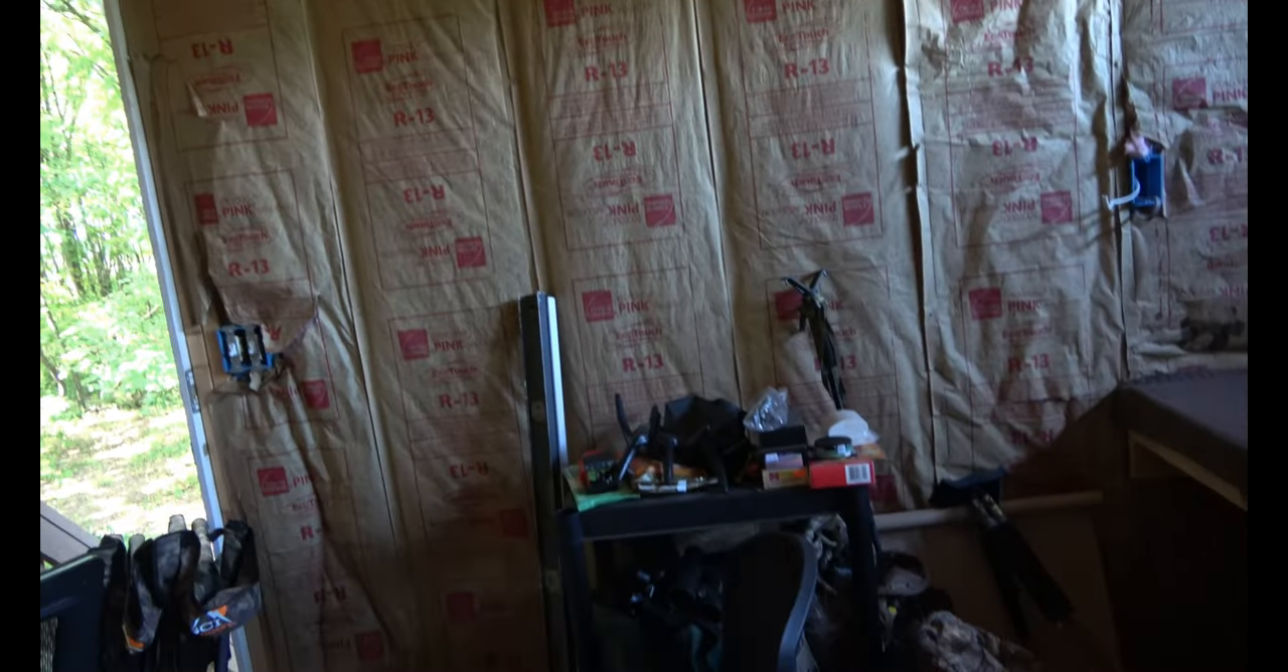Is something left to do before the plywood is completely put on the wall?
Yes.